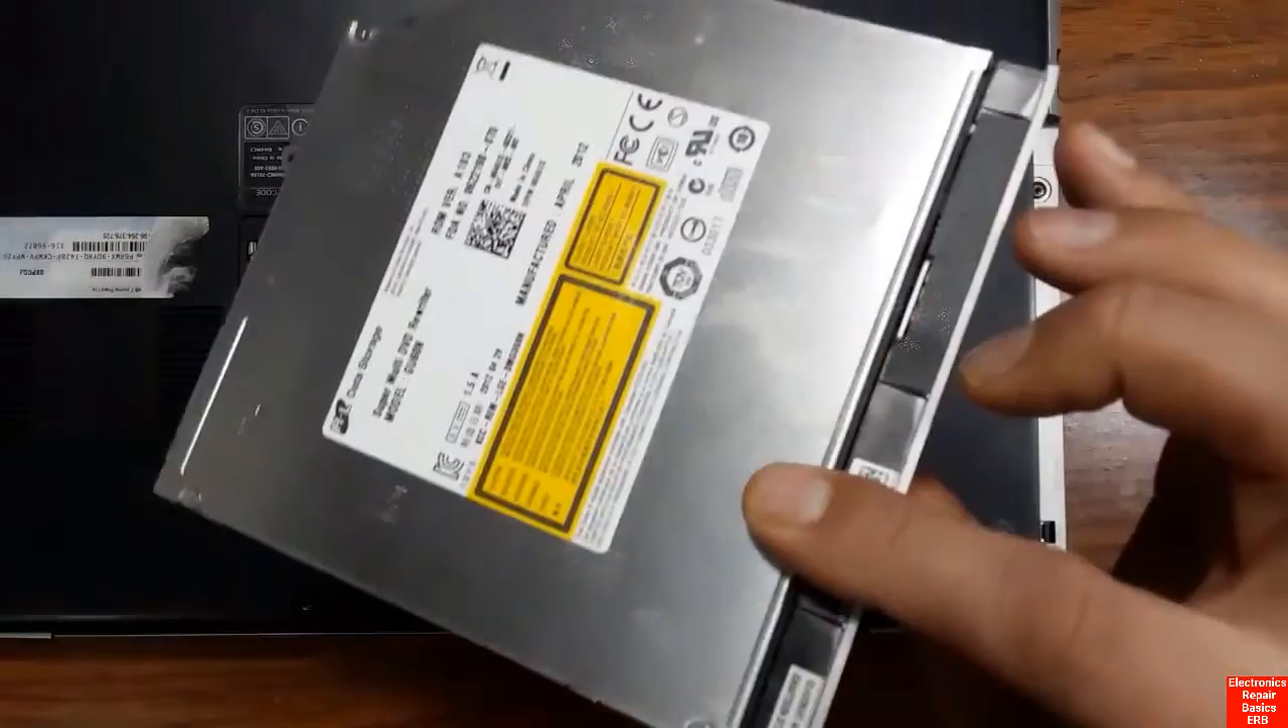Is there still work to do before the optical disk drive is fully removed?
No.